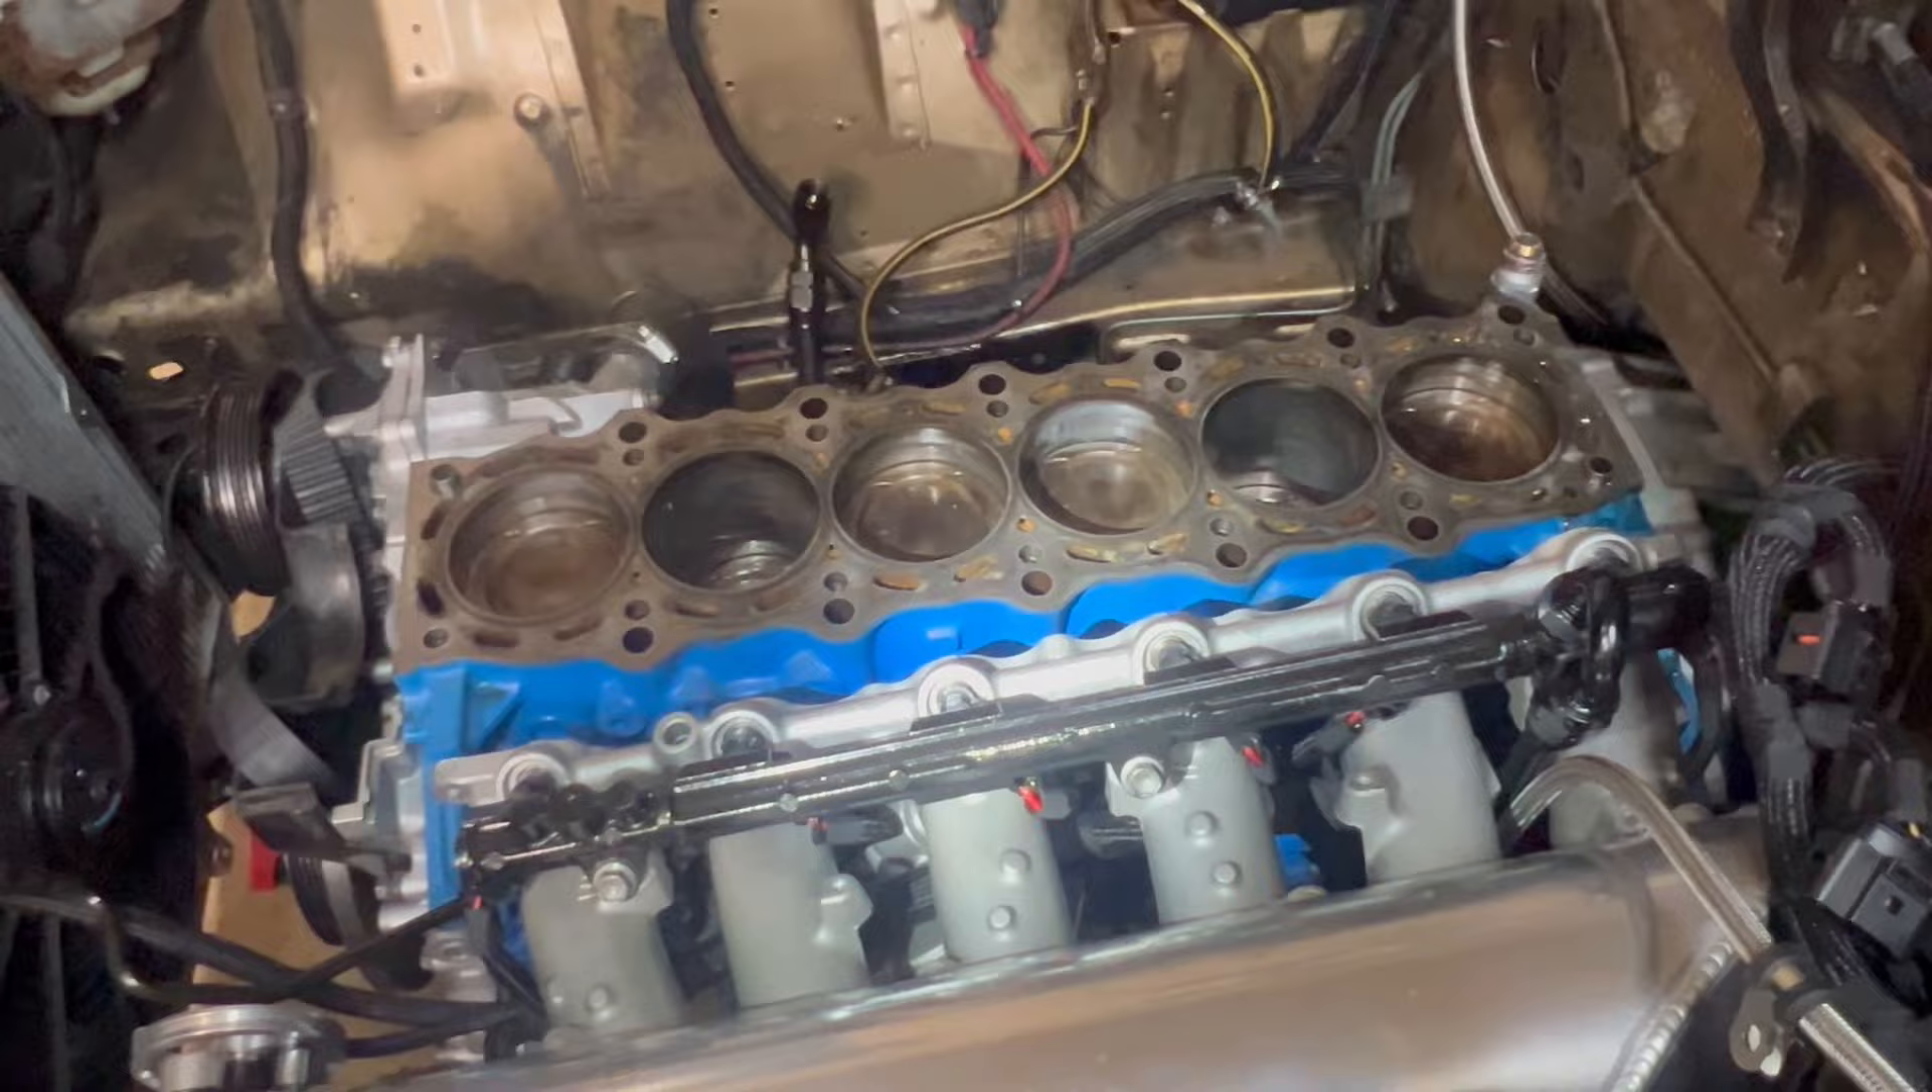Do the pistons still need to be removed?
Yes.